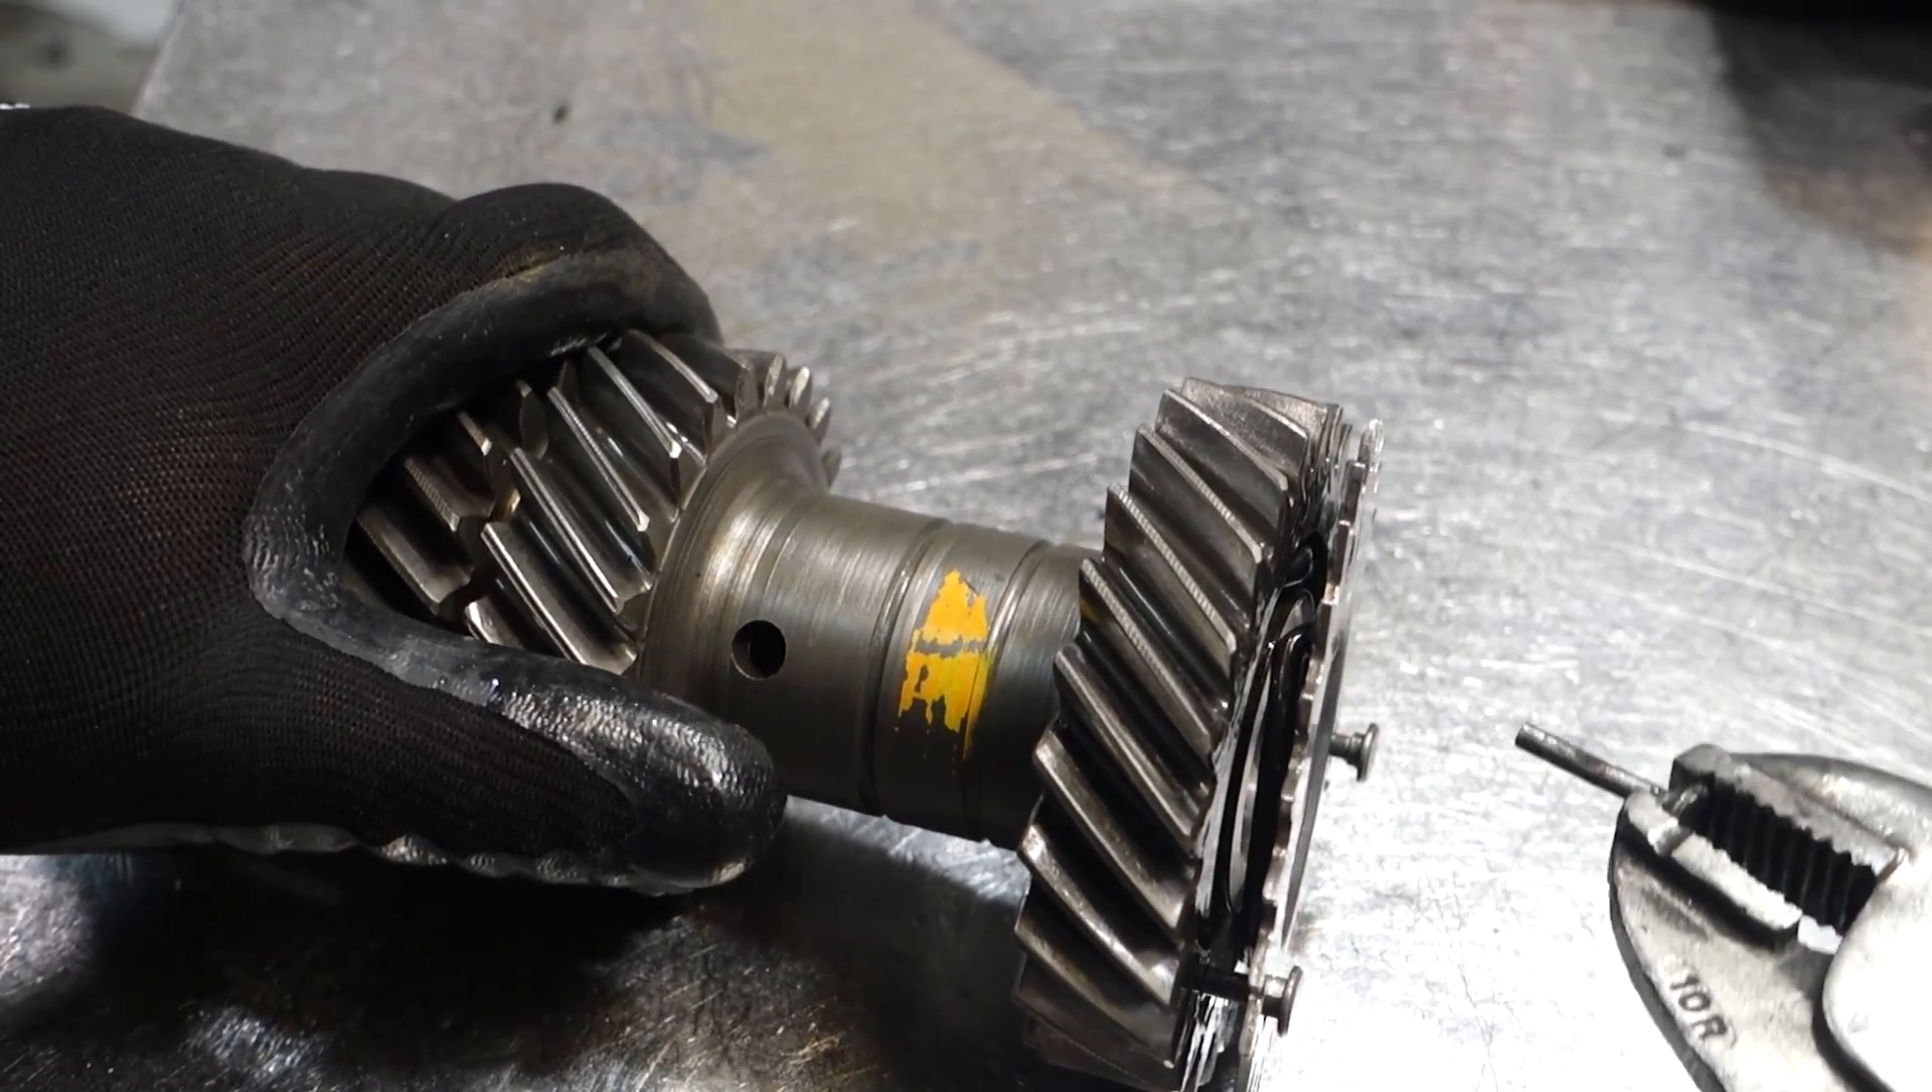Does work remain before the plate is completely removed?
Yes.